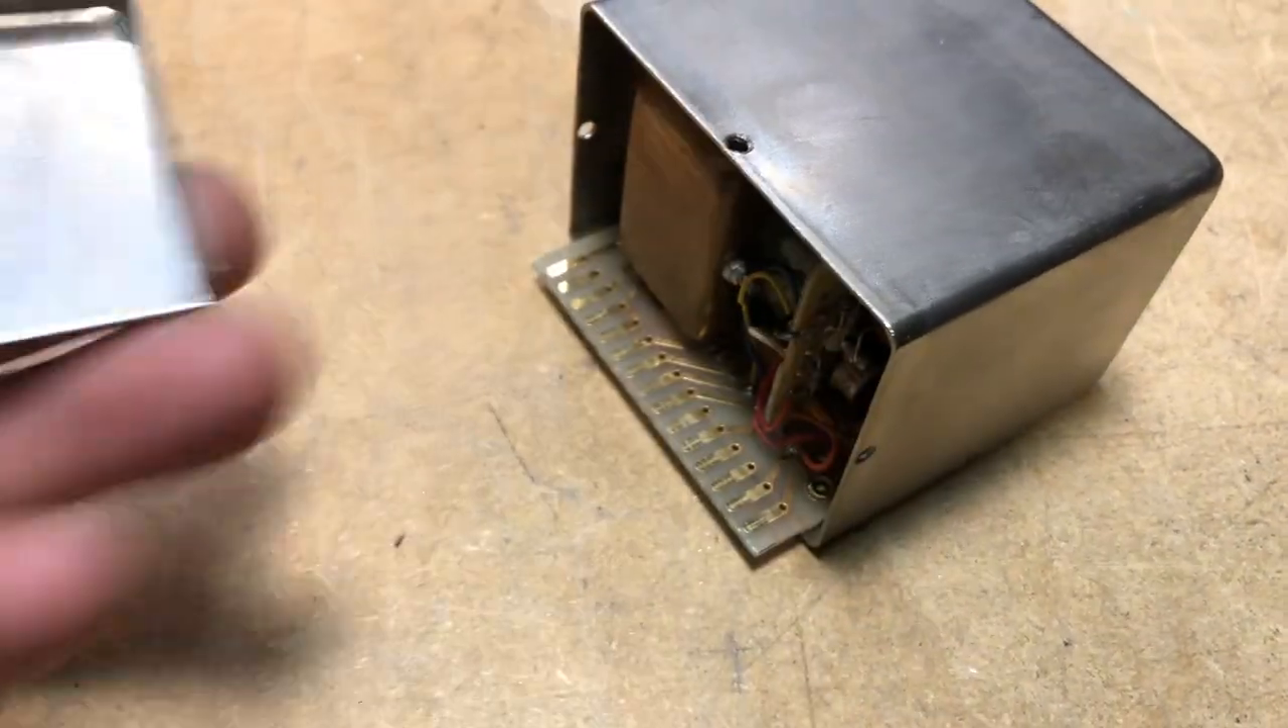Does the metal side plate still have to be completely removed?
No.